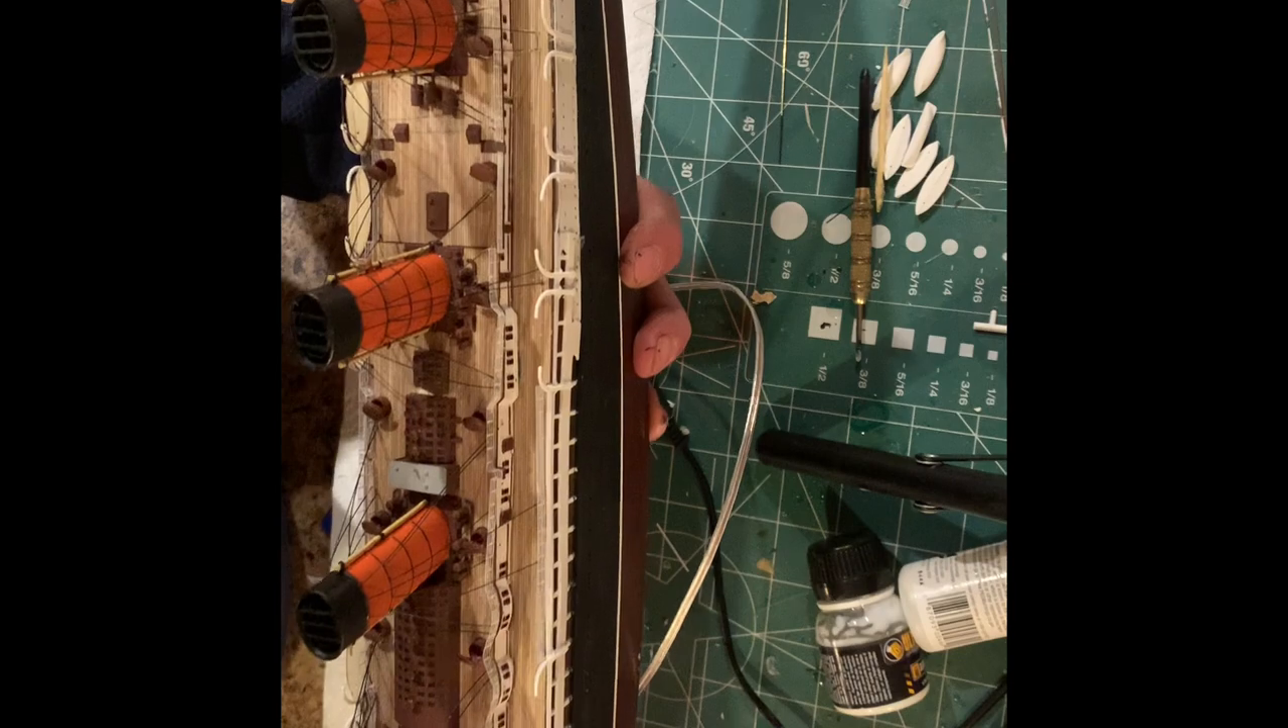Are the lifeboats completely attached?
No.